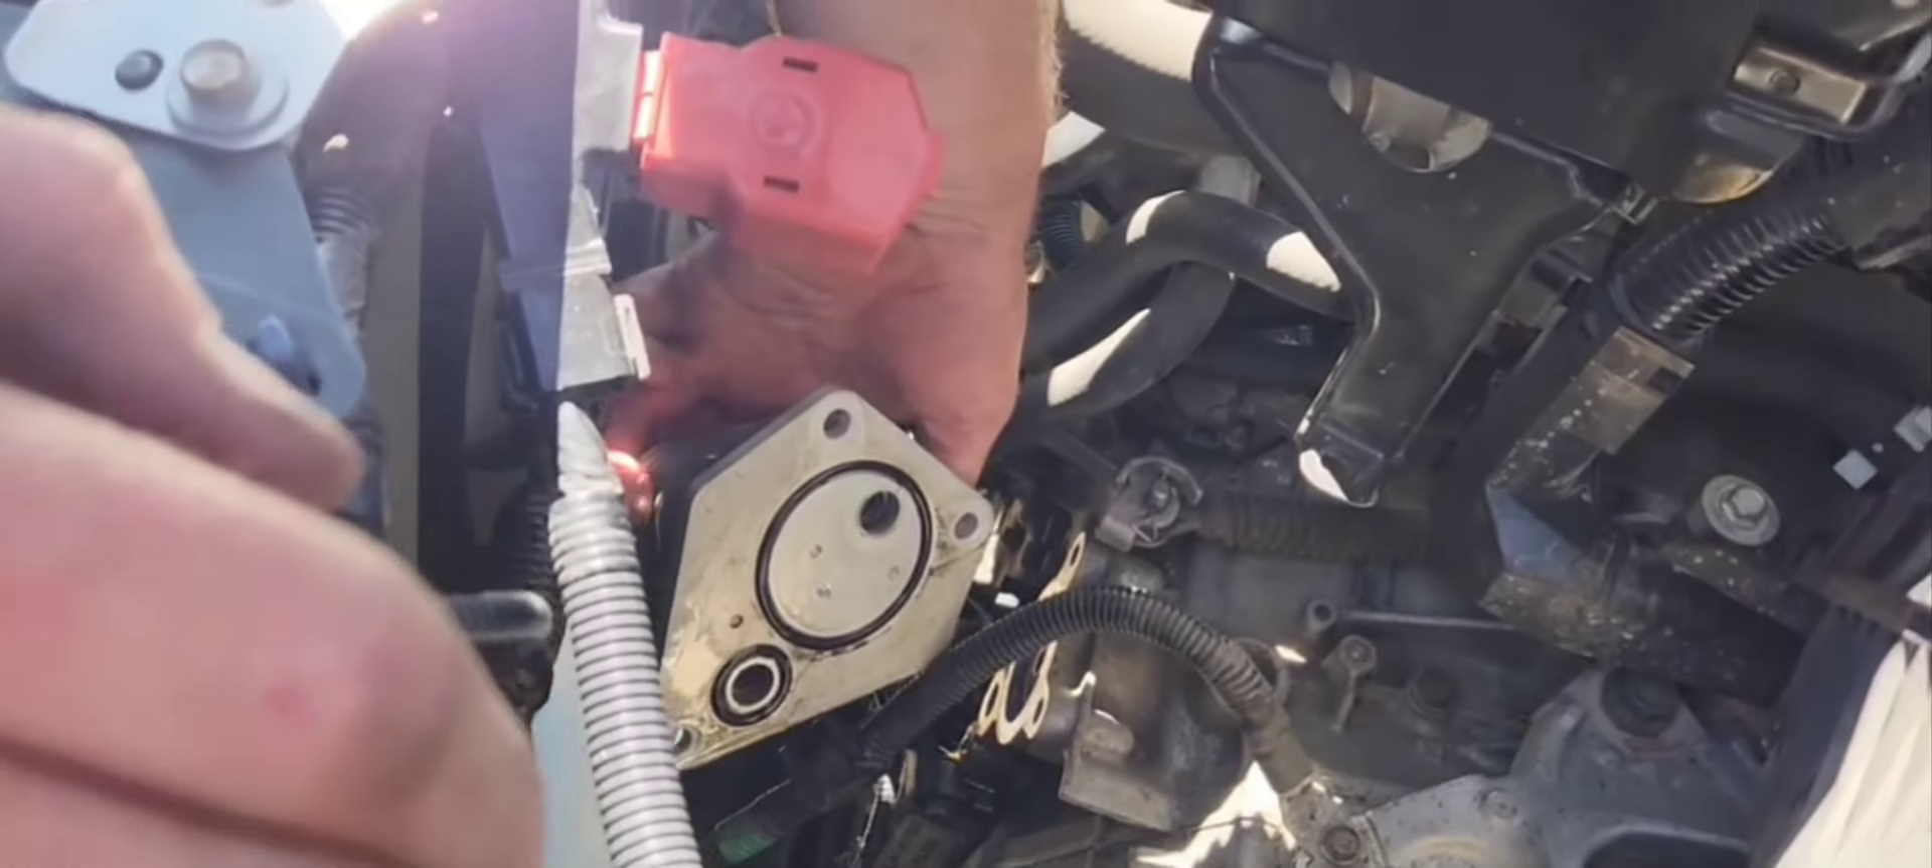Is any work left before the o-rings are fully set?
No.